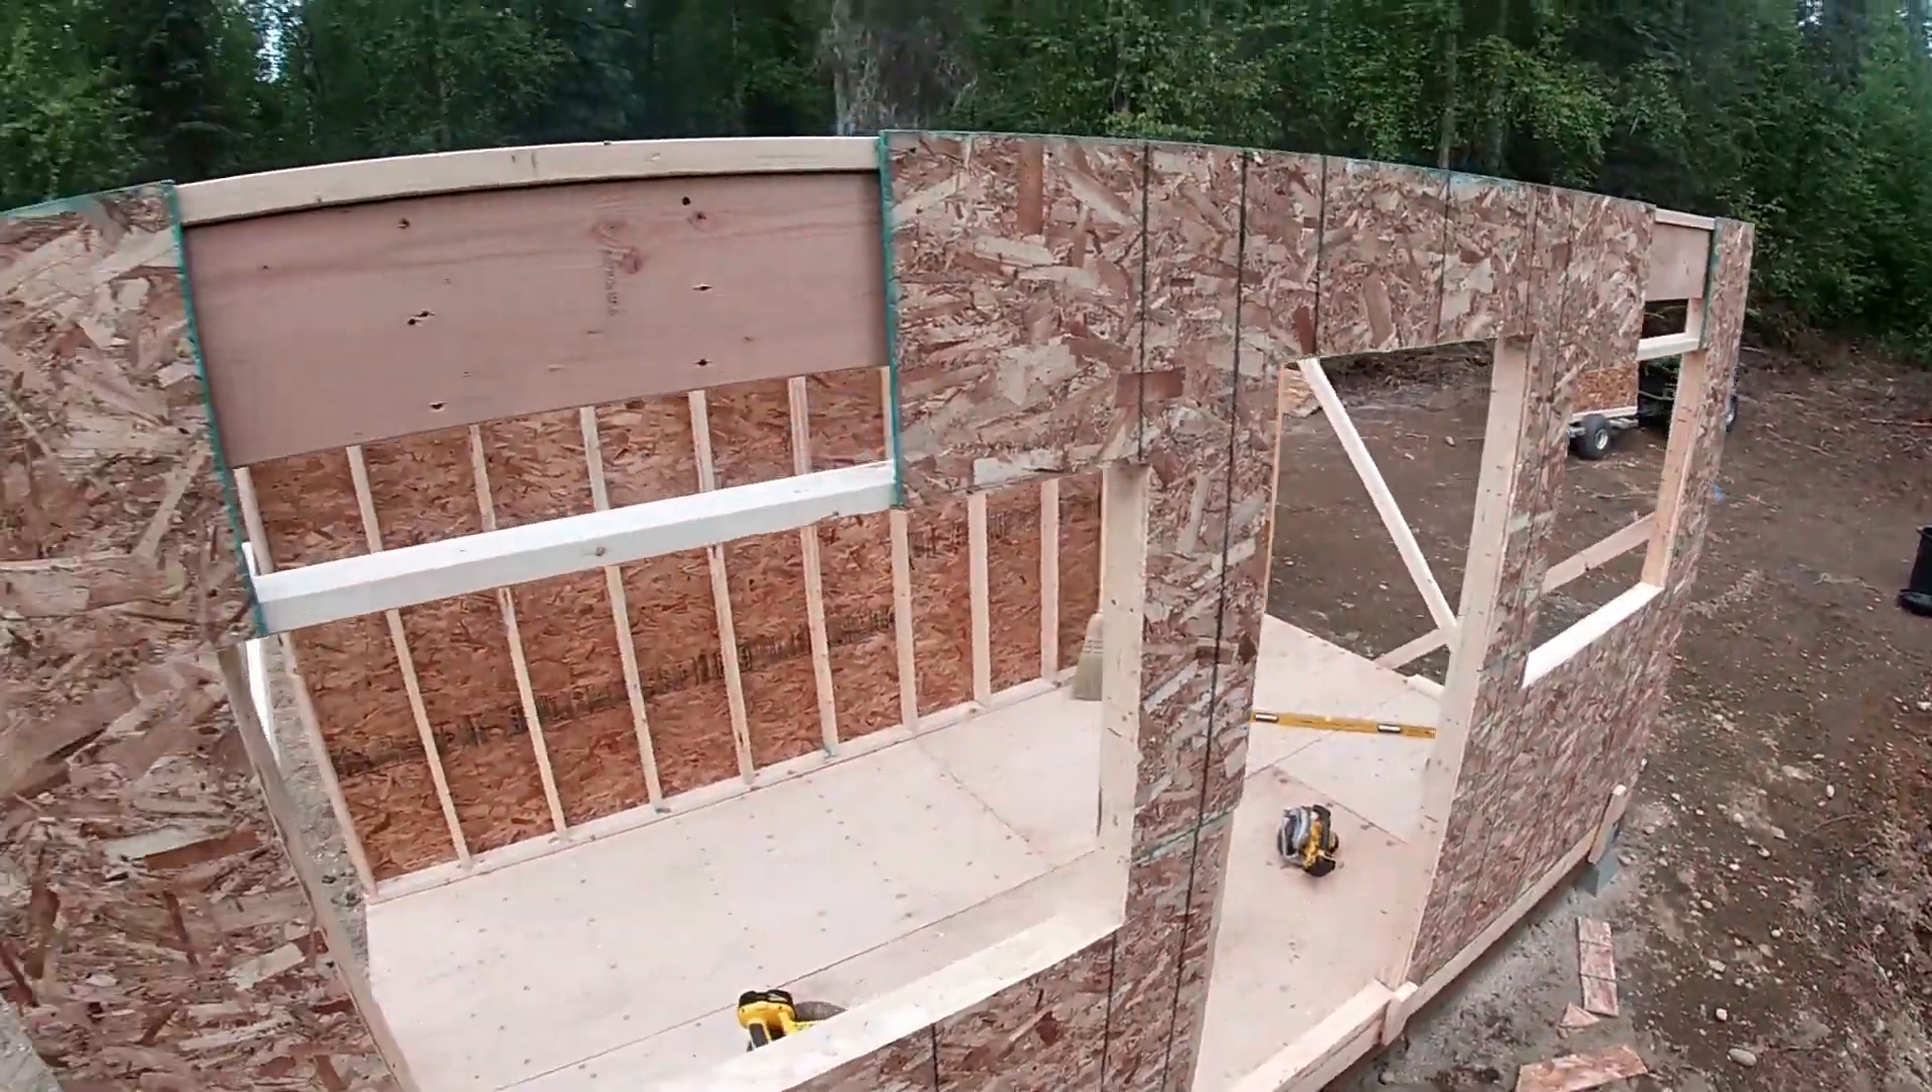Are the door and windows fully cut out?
Yes.